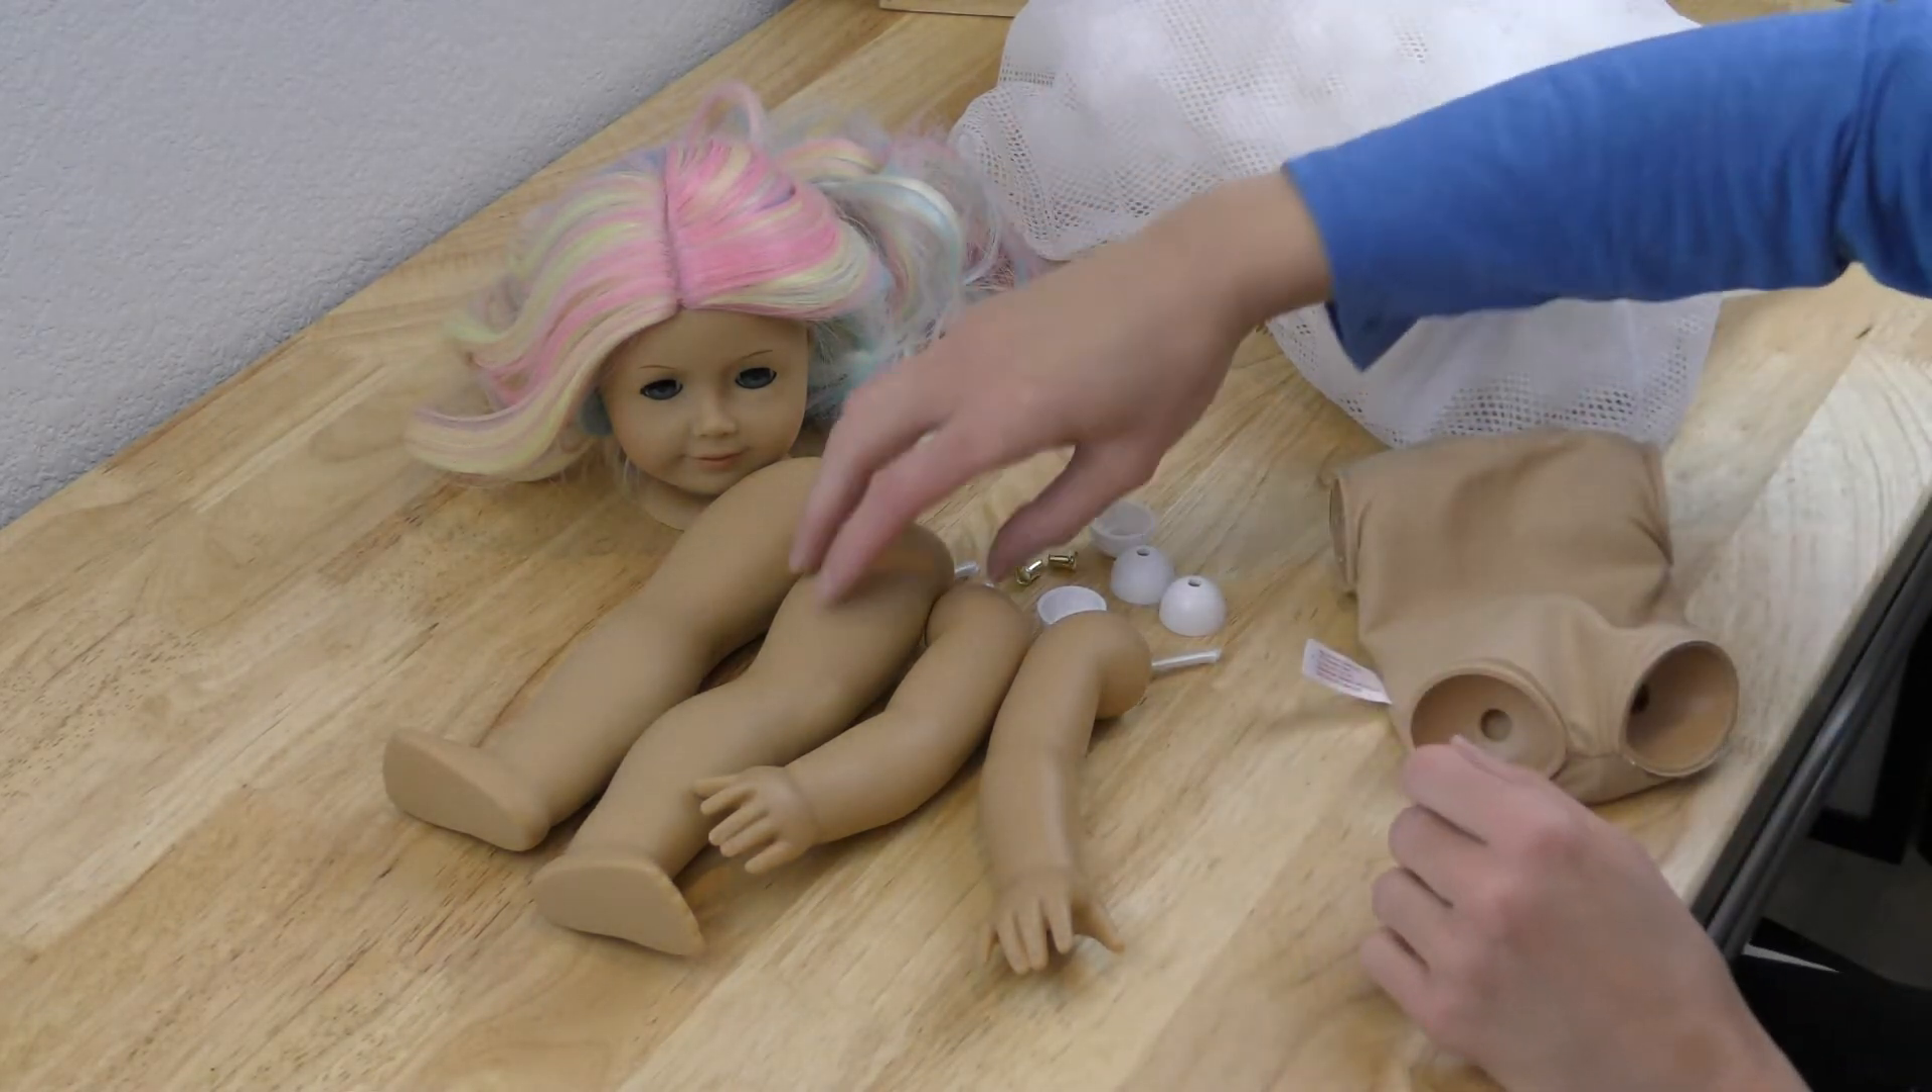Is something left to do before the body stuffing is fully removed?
No.